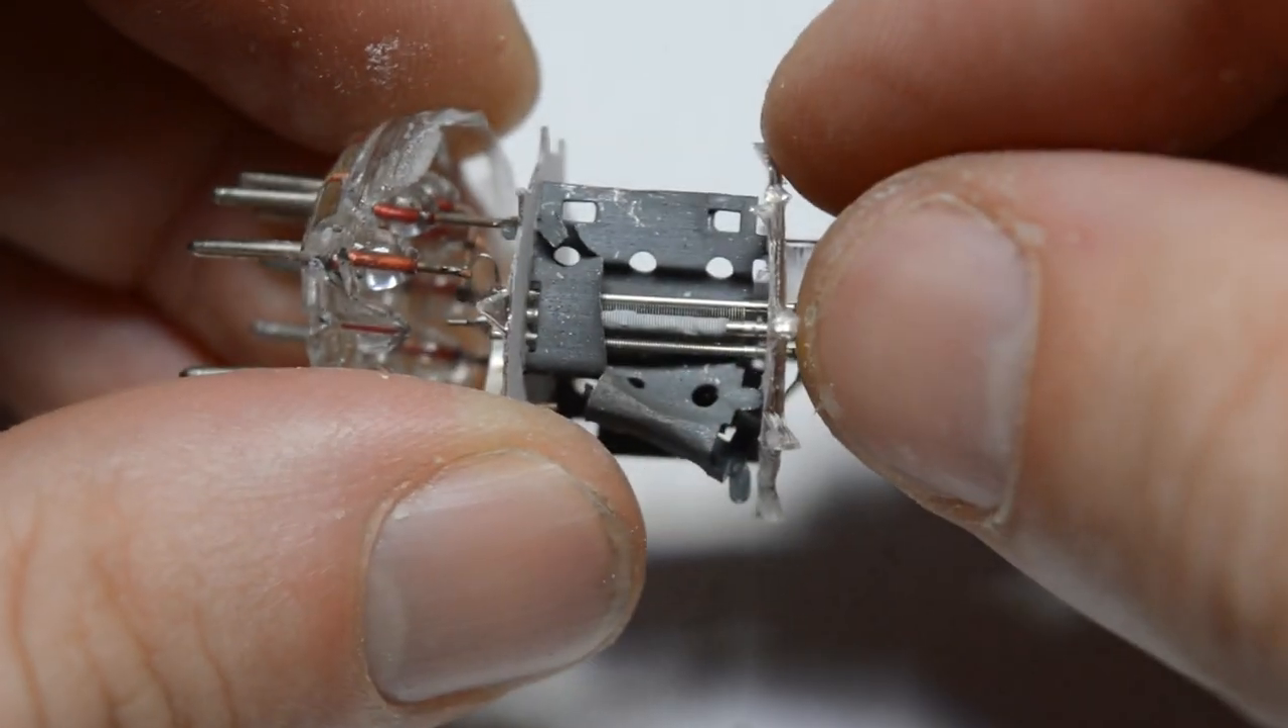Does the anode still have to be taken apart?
Yes.